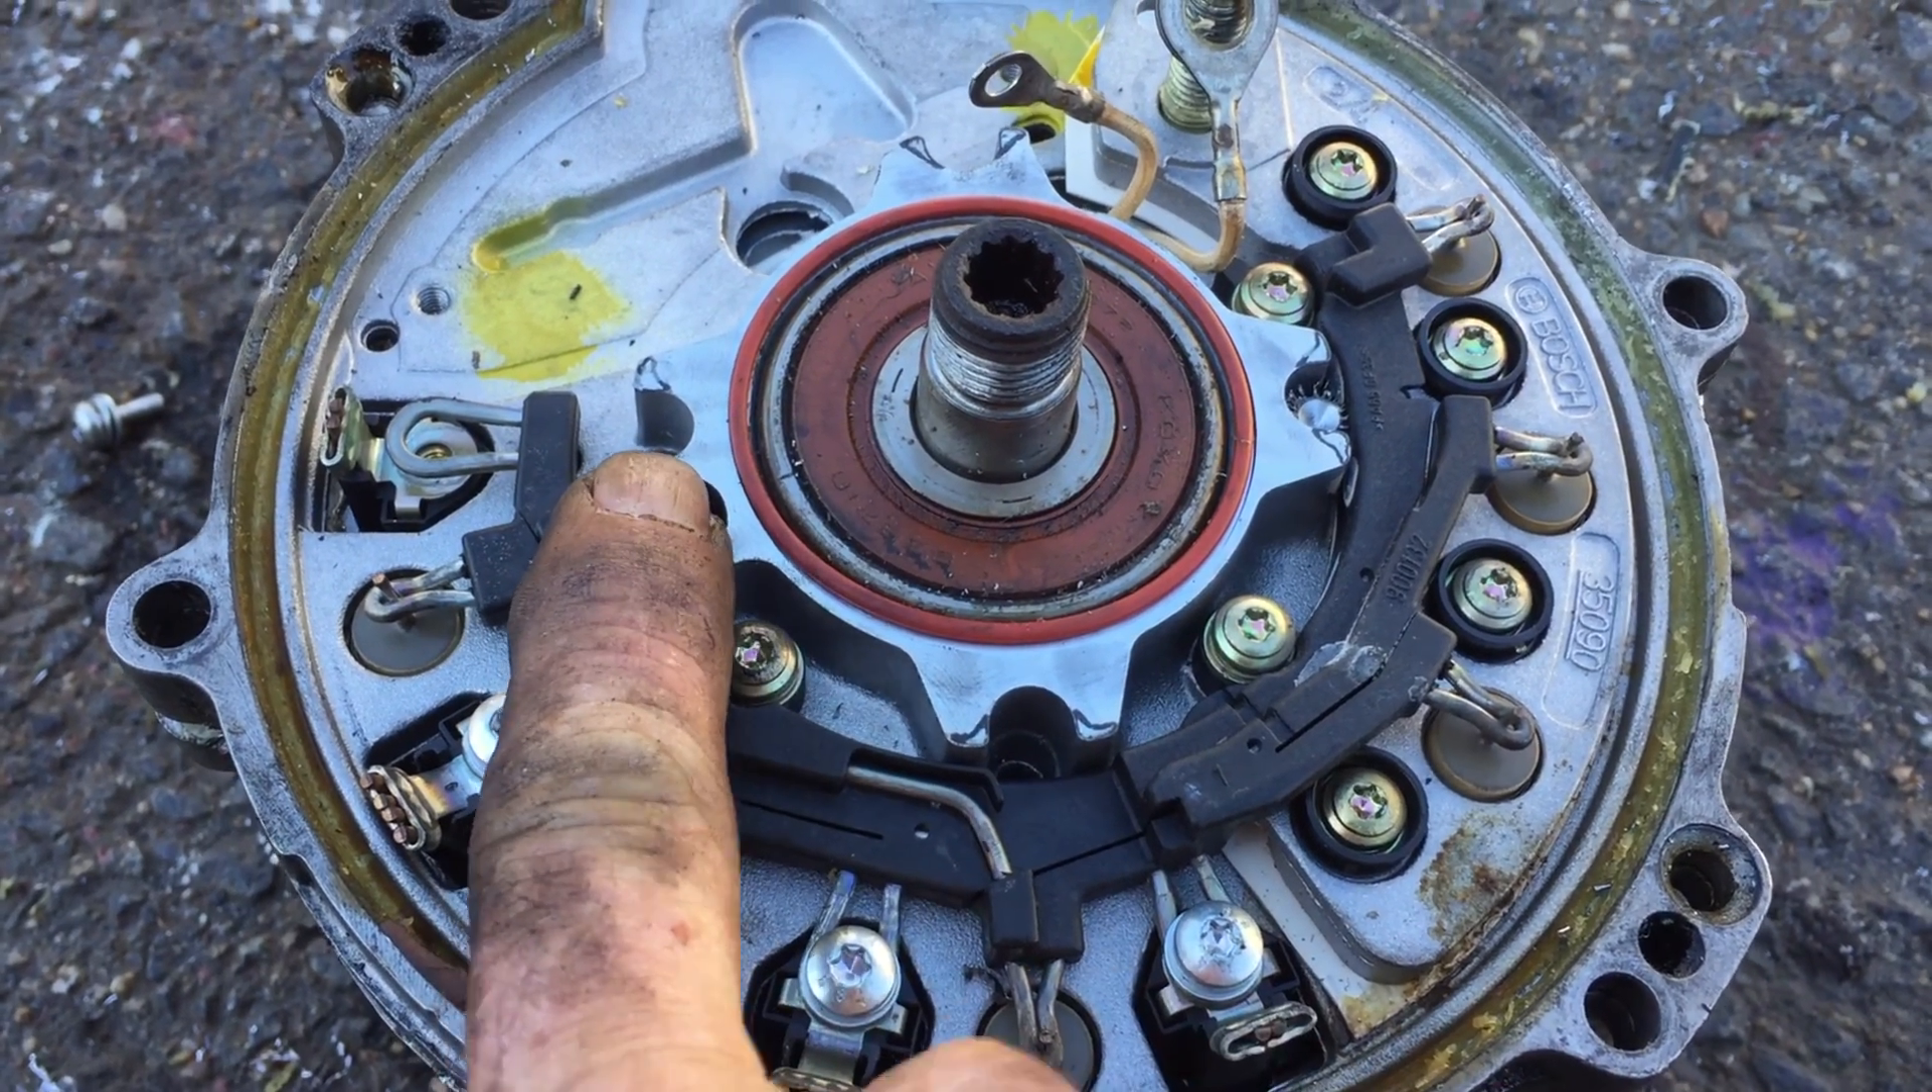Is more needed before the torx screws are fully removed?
Yes.